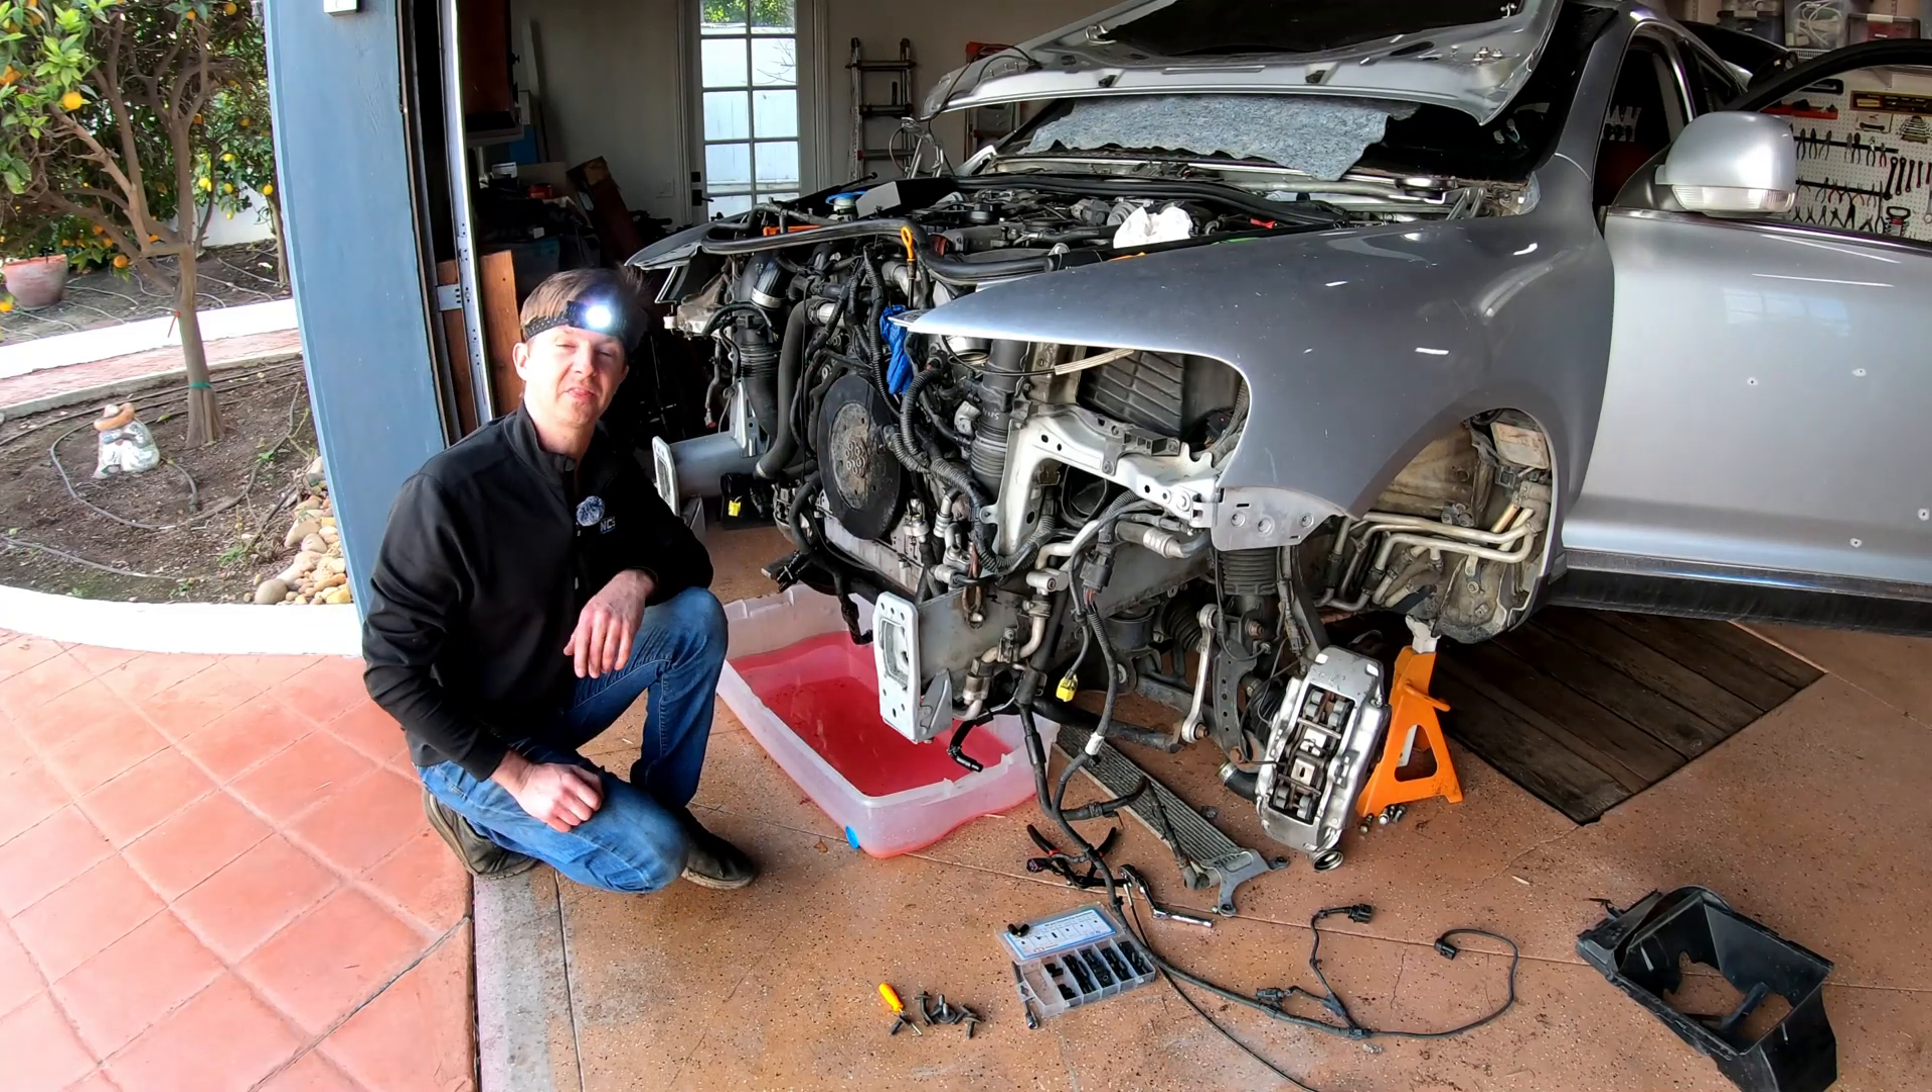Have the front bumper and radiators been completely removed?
Yes.